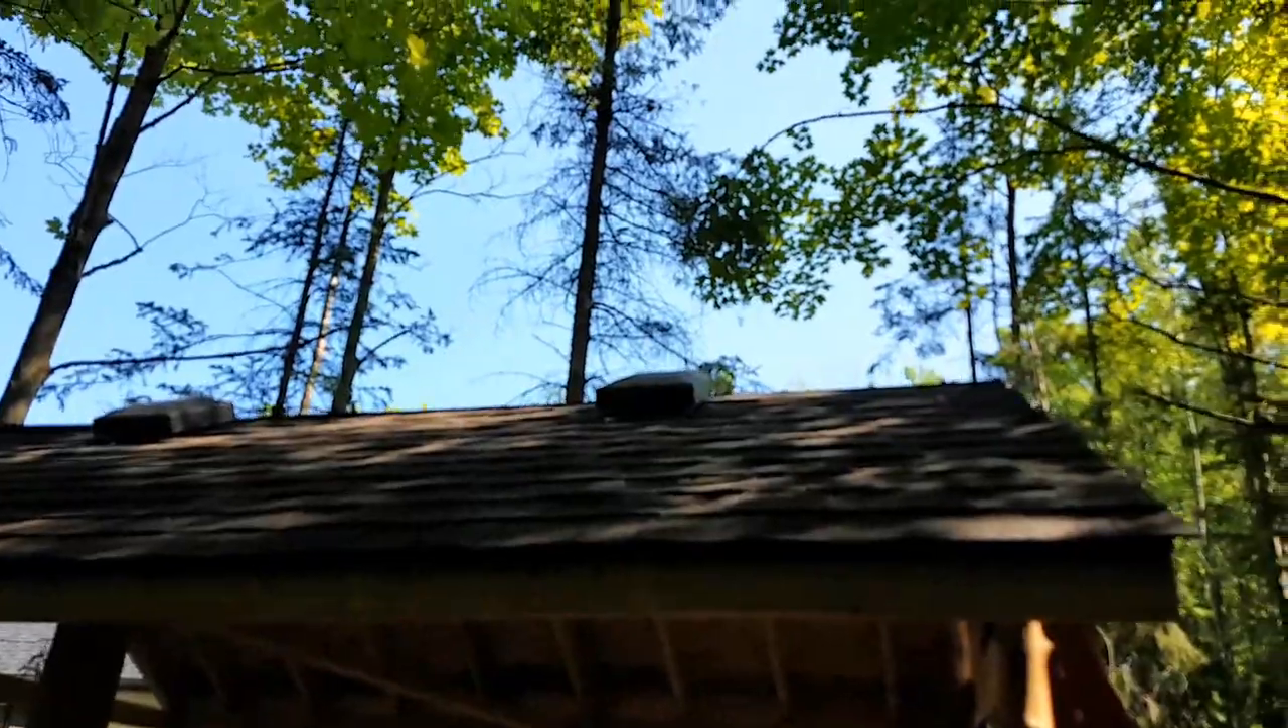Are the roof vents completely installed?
Yes.